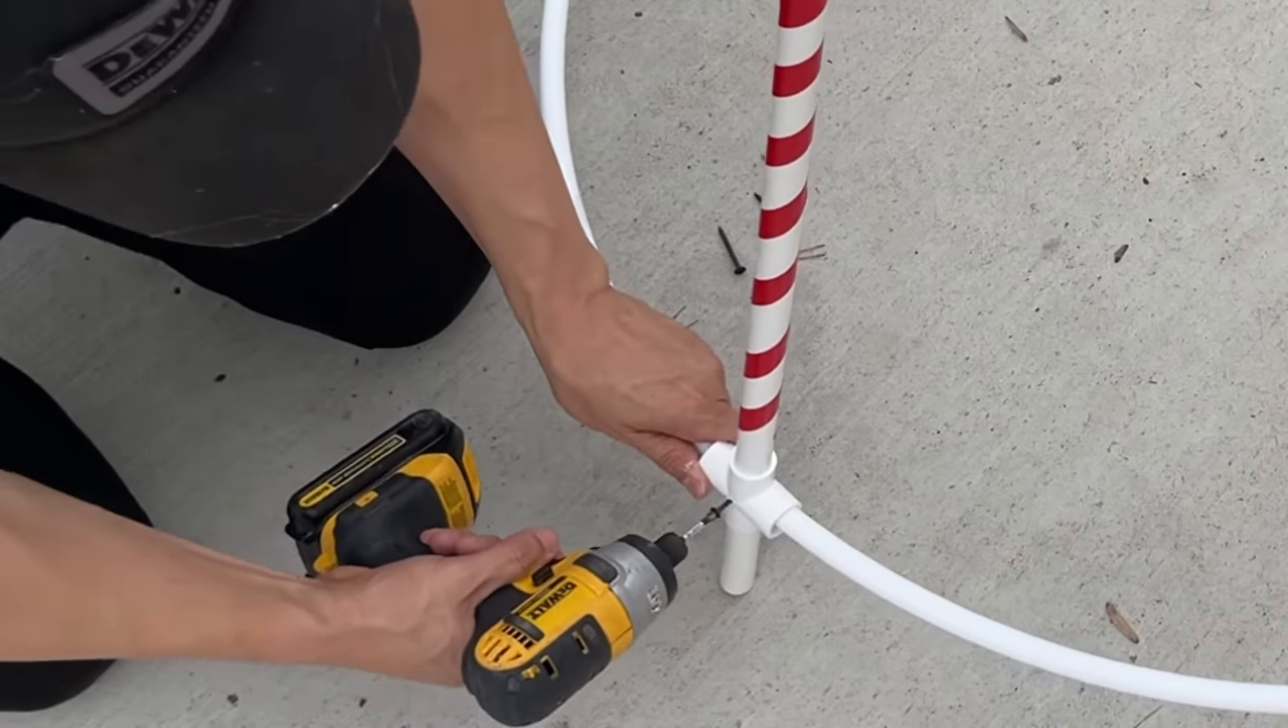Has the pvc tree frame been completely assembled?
No.